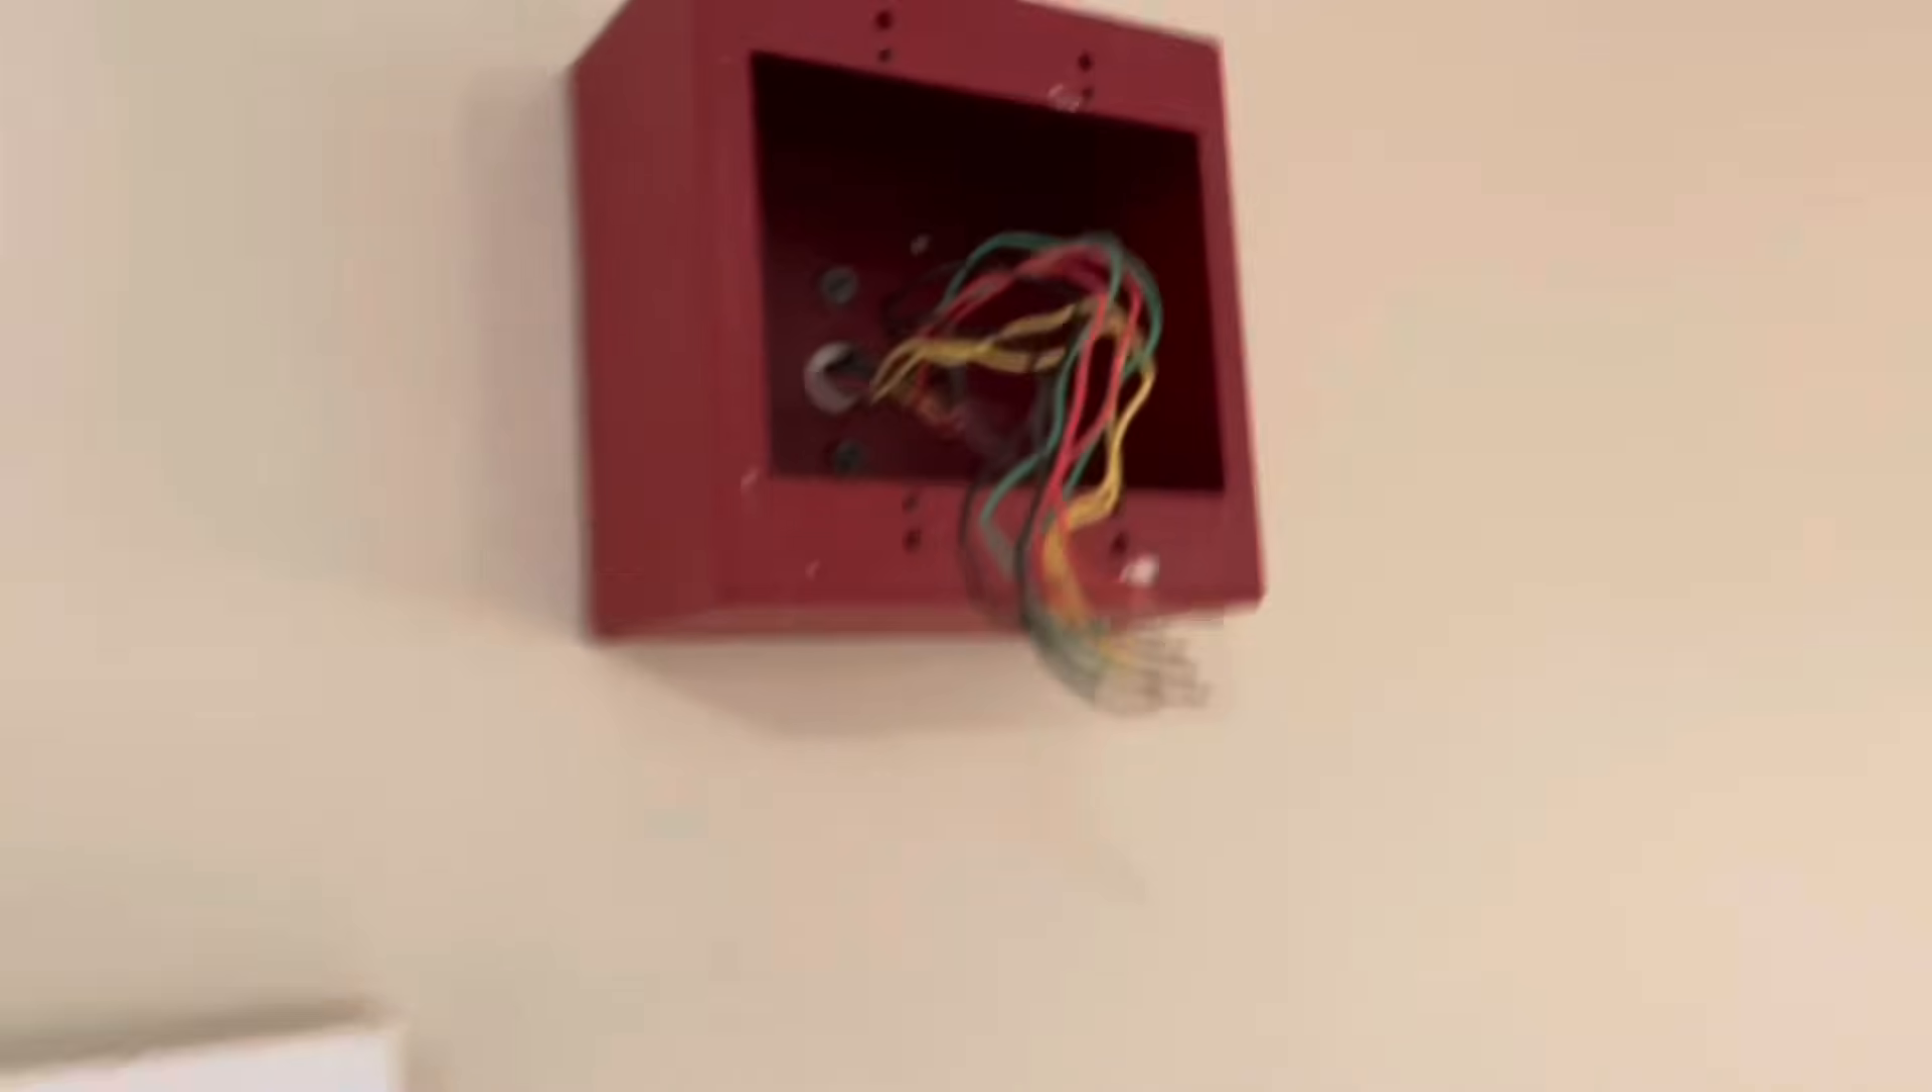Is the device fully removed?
Yes.